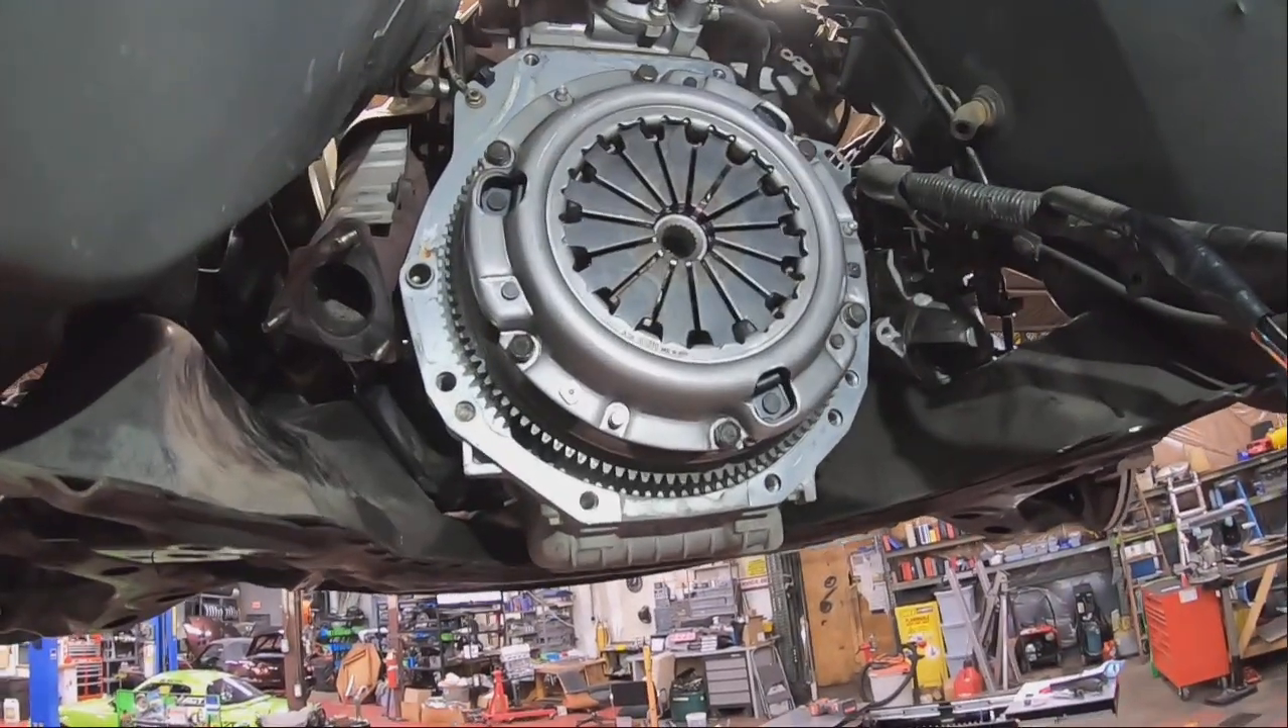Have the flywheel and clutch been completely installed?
Yes.